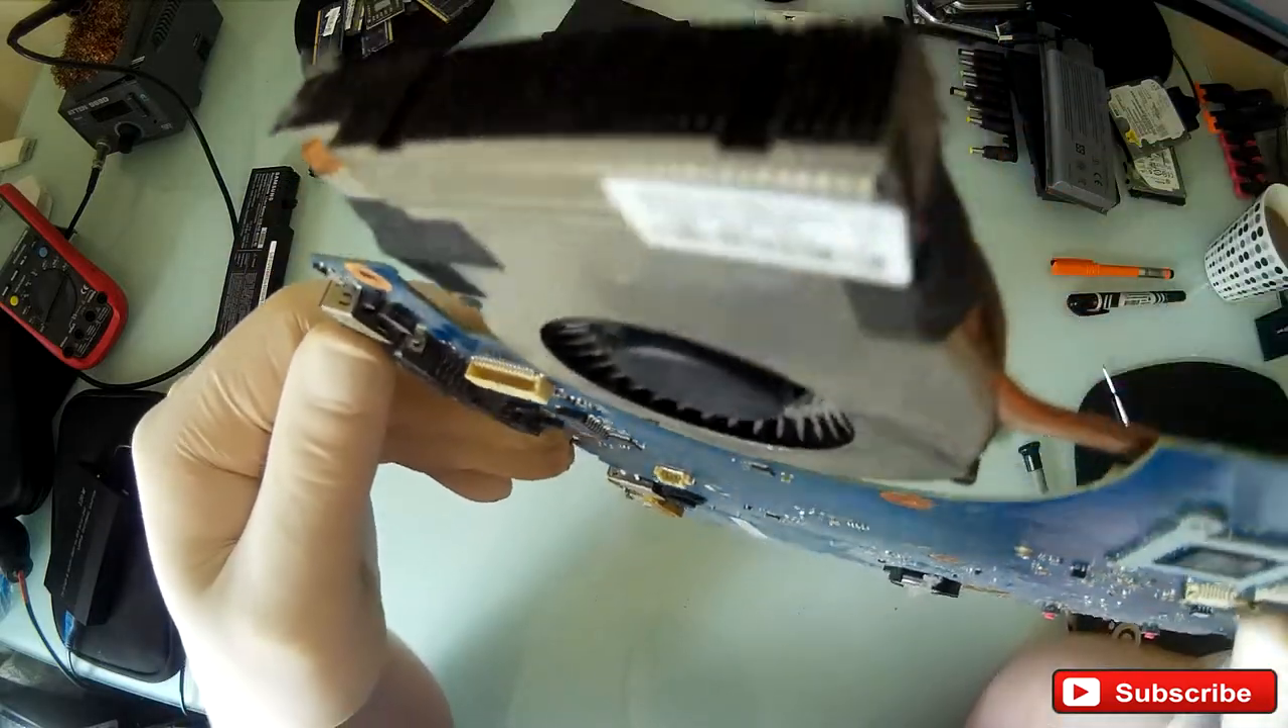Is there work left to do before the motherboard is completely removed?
No.